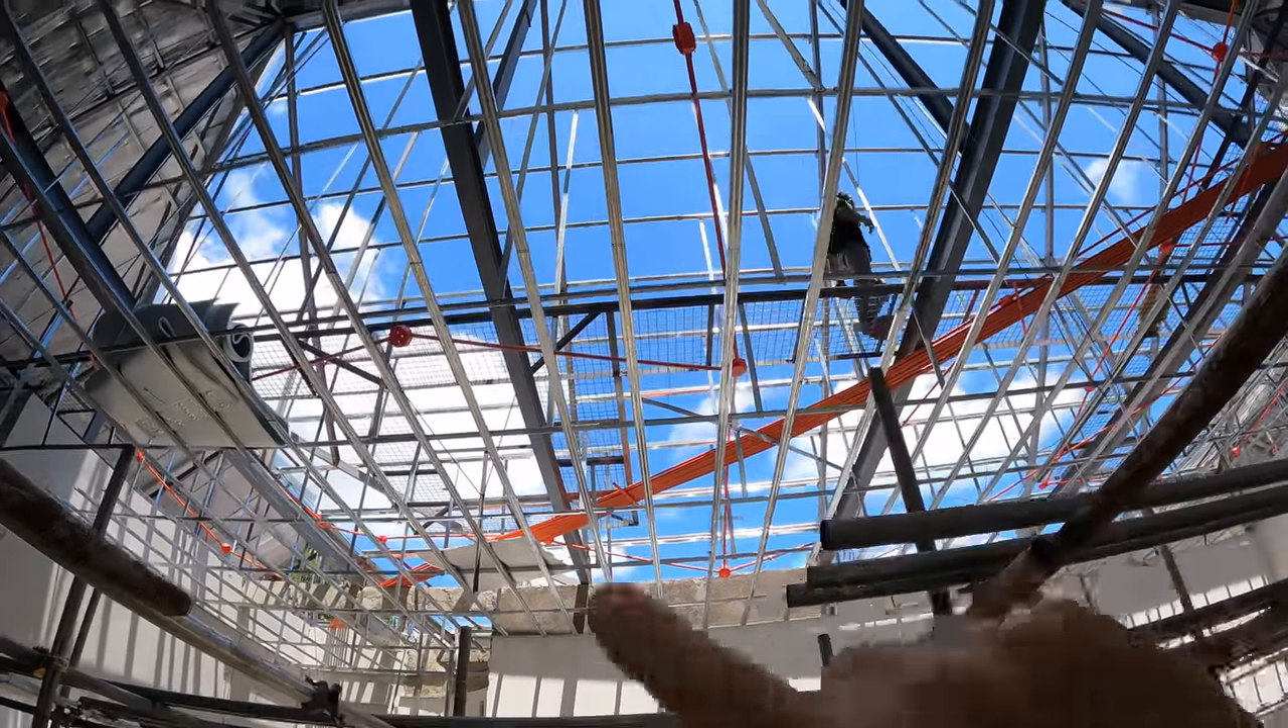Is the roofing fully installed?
No.